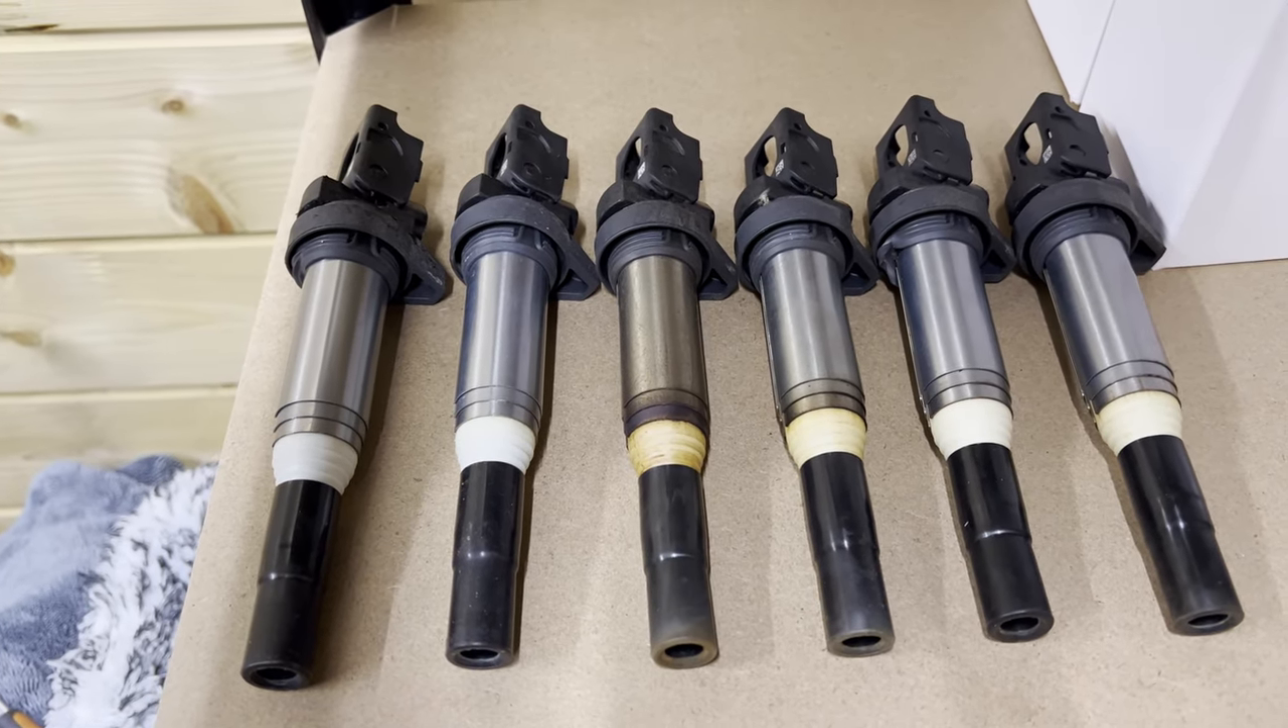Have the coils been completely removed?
Yes.